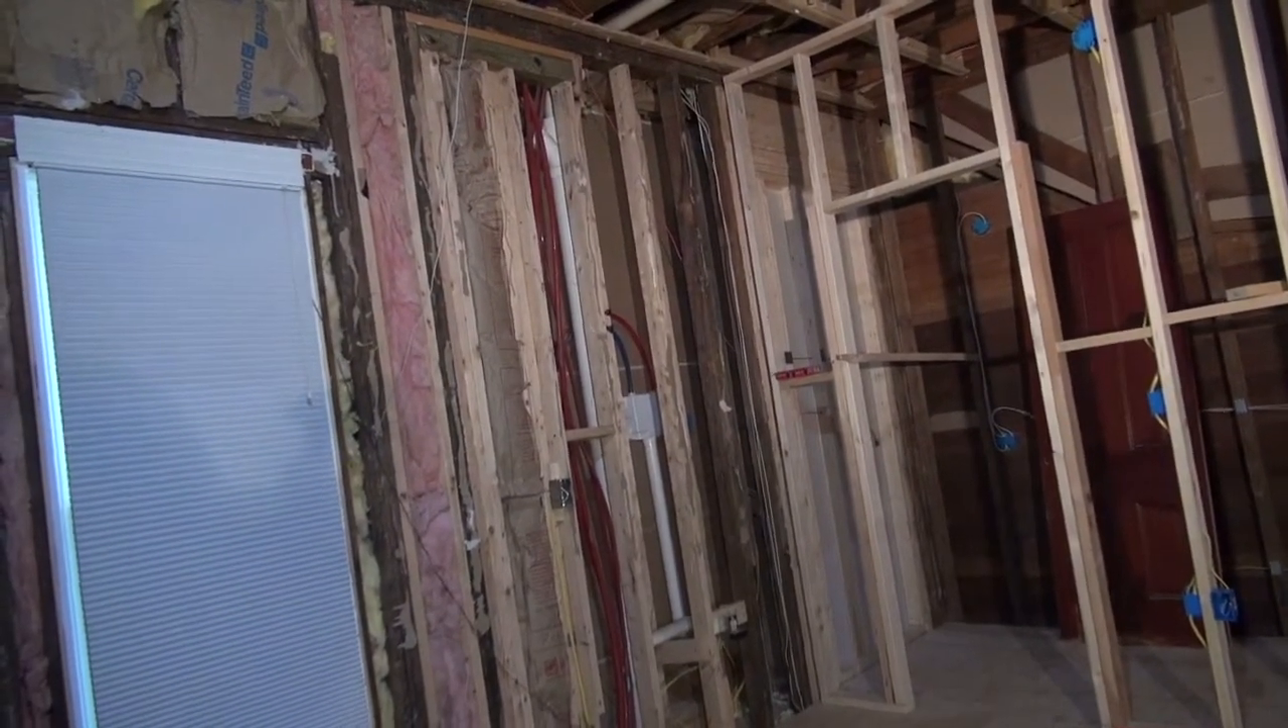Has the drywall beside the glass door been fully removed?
Yes.